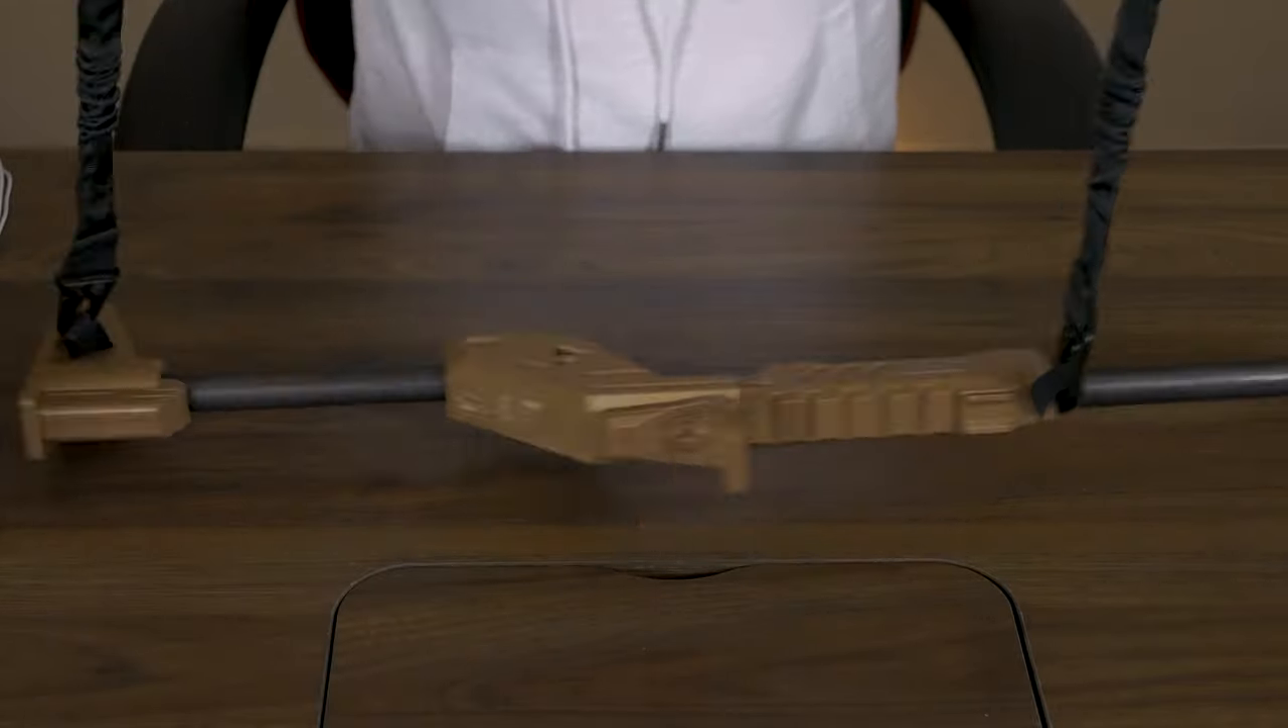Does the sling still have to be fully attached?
No.